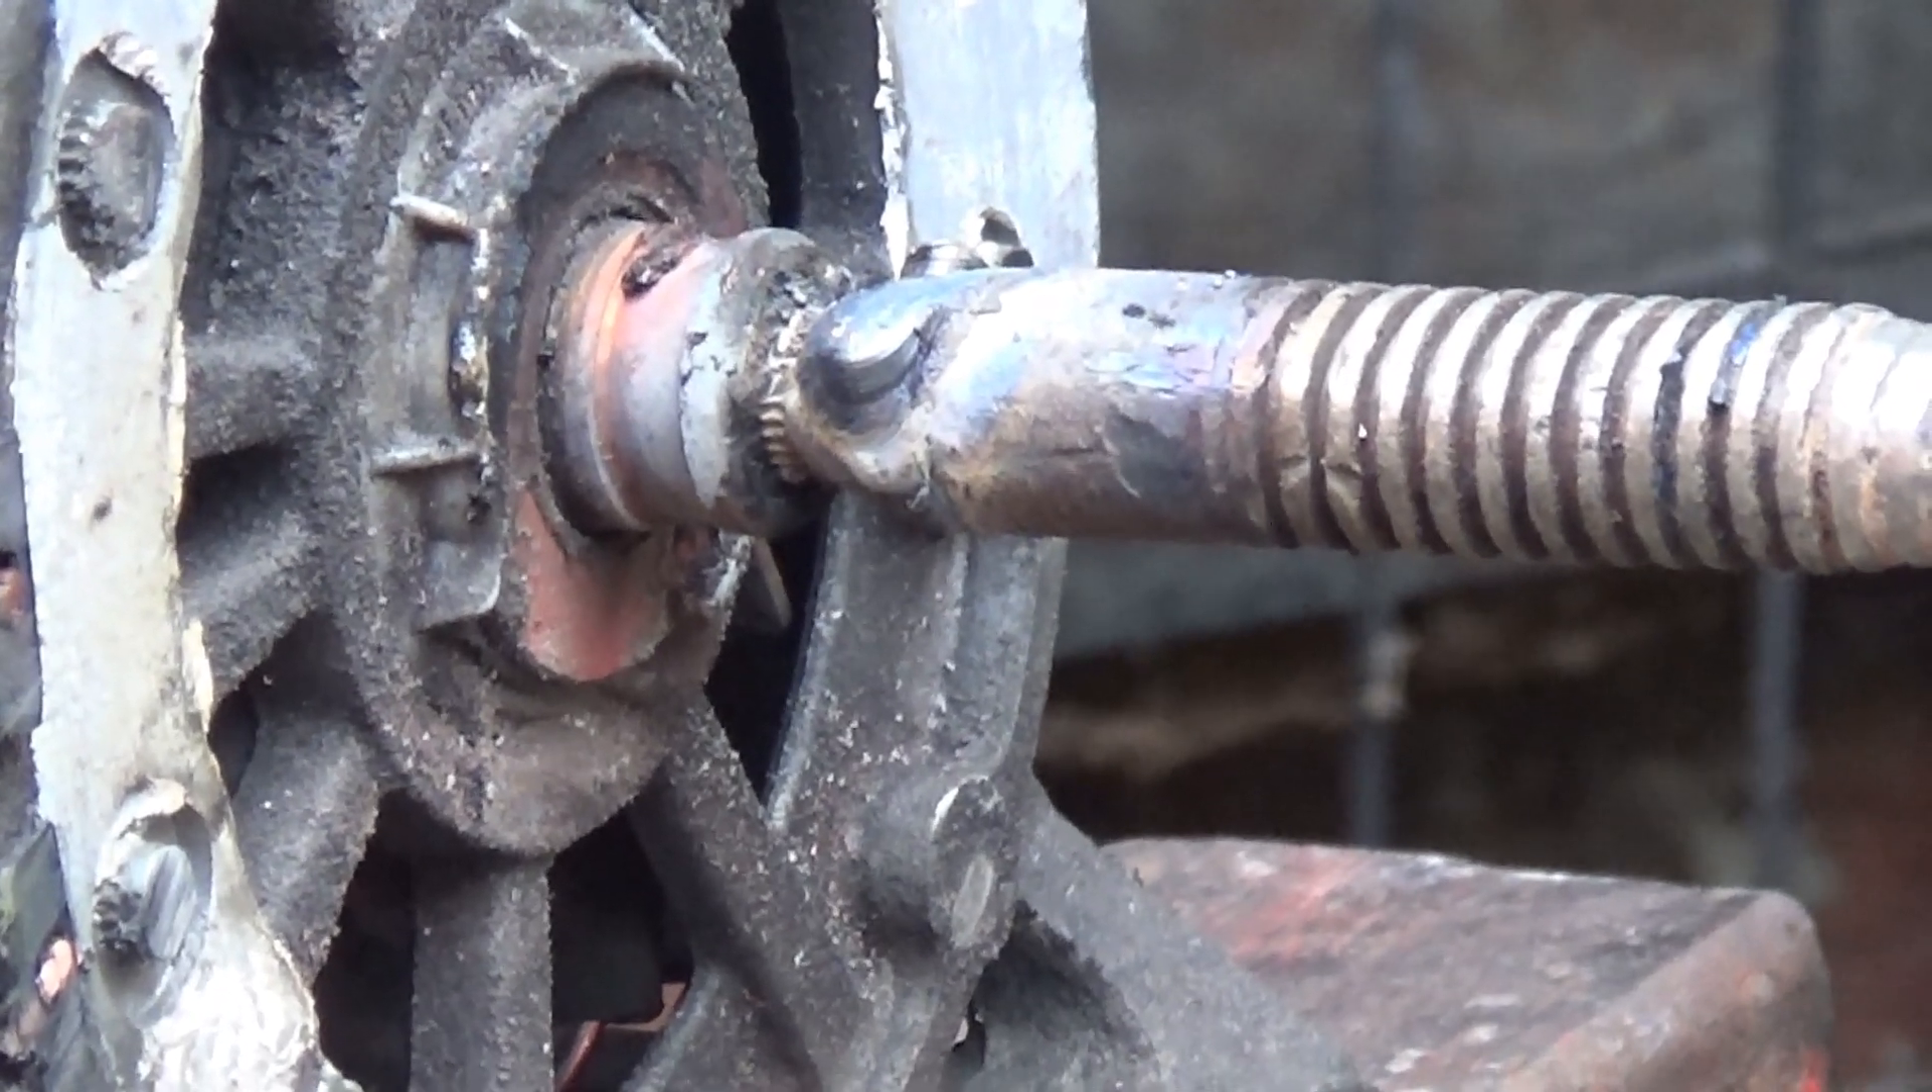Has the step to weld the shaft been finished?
Yes.